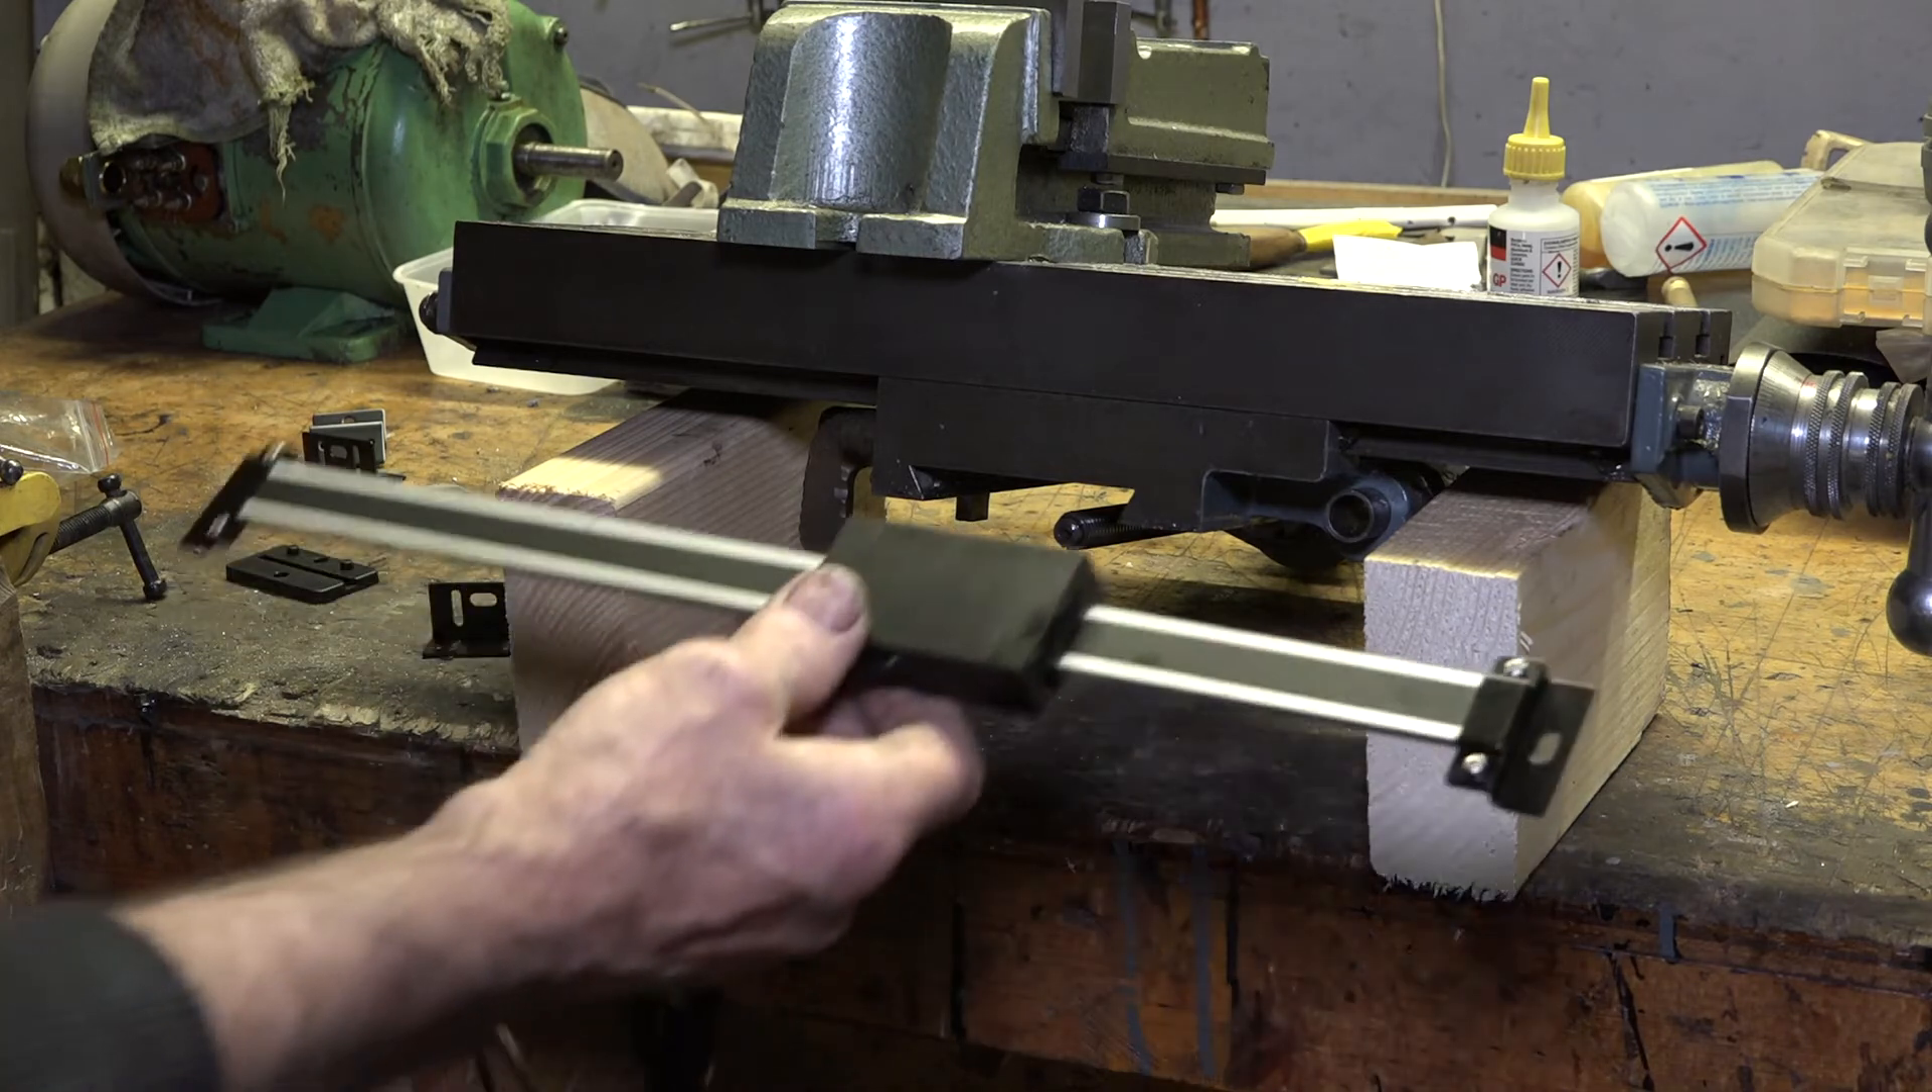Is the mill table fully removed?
Yes.